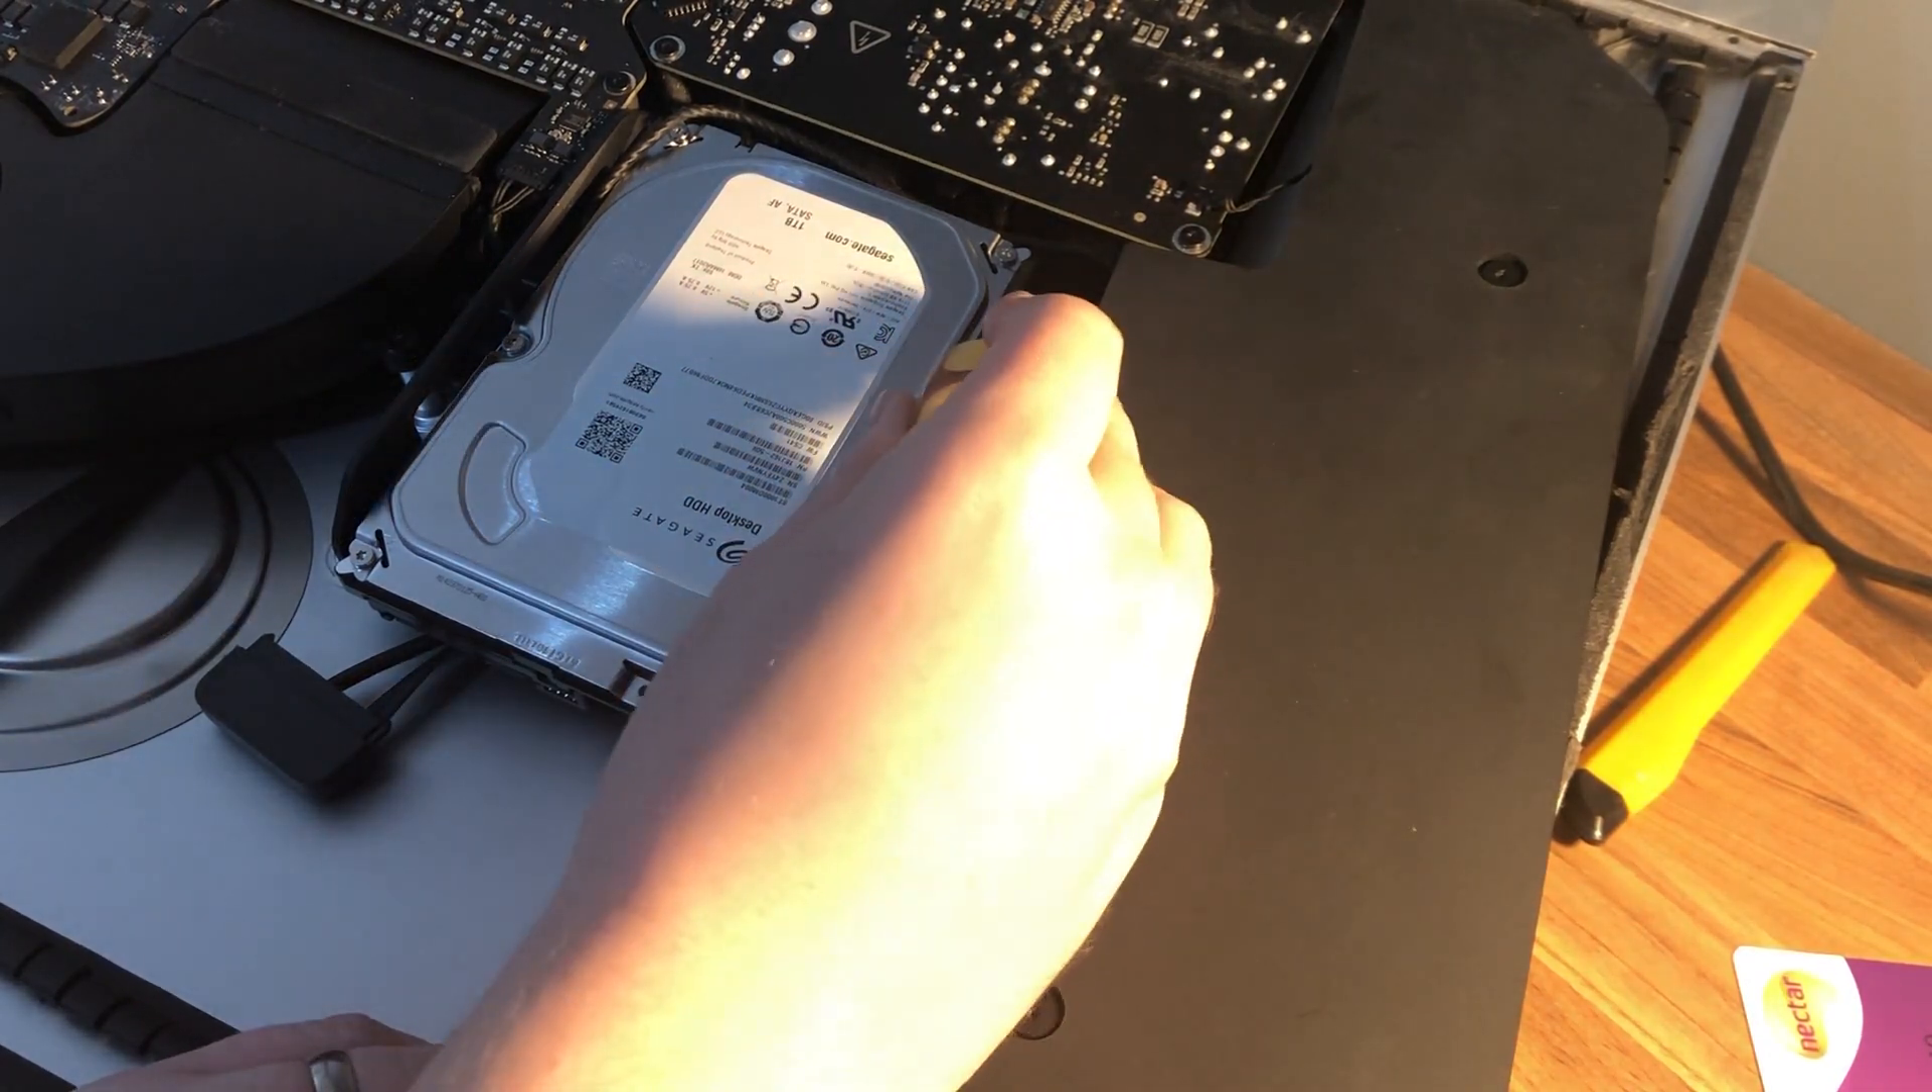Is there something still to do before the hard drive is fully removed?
Yes.